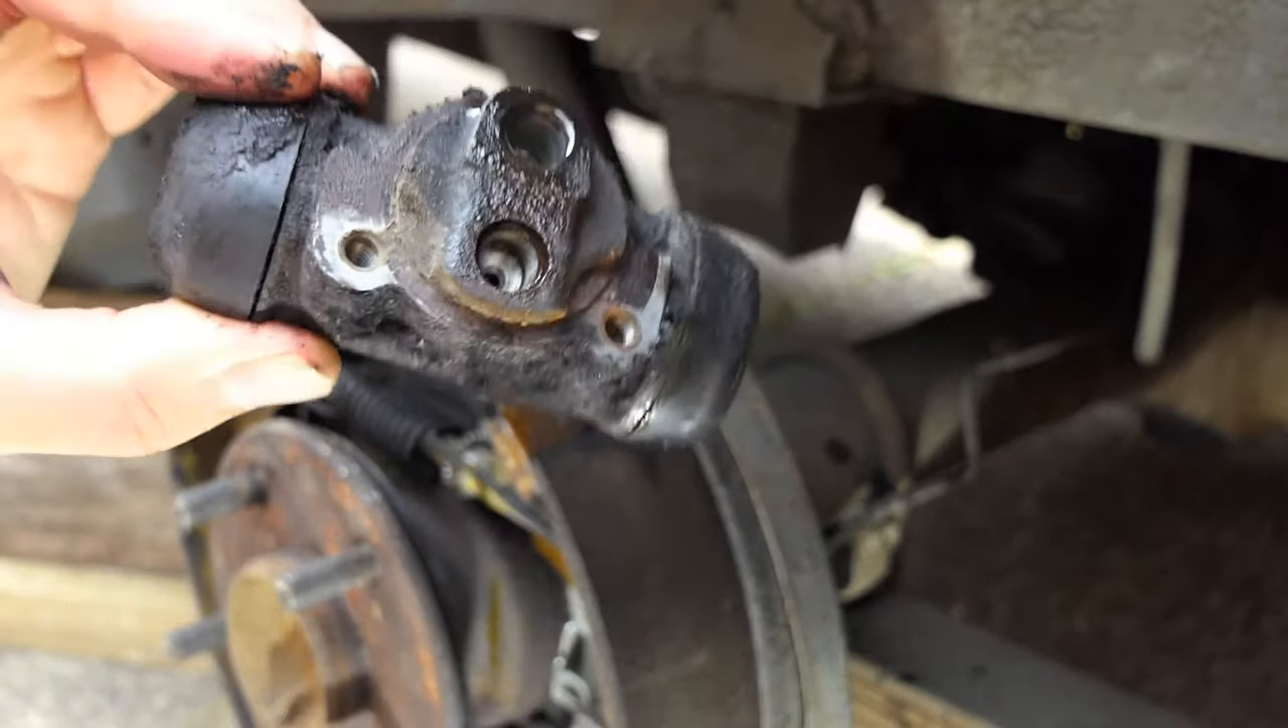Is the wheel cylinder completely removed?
Yes.